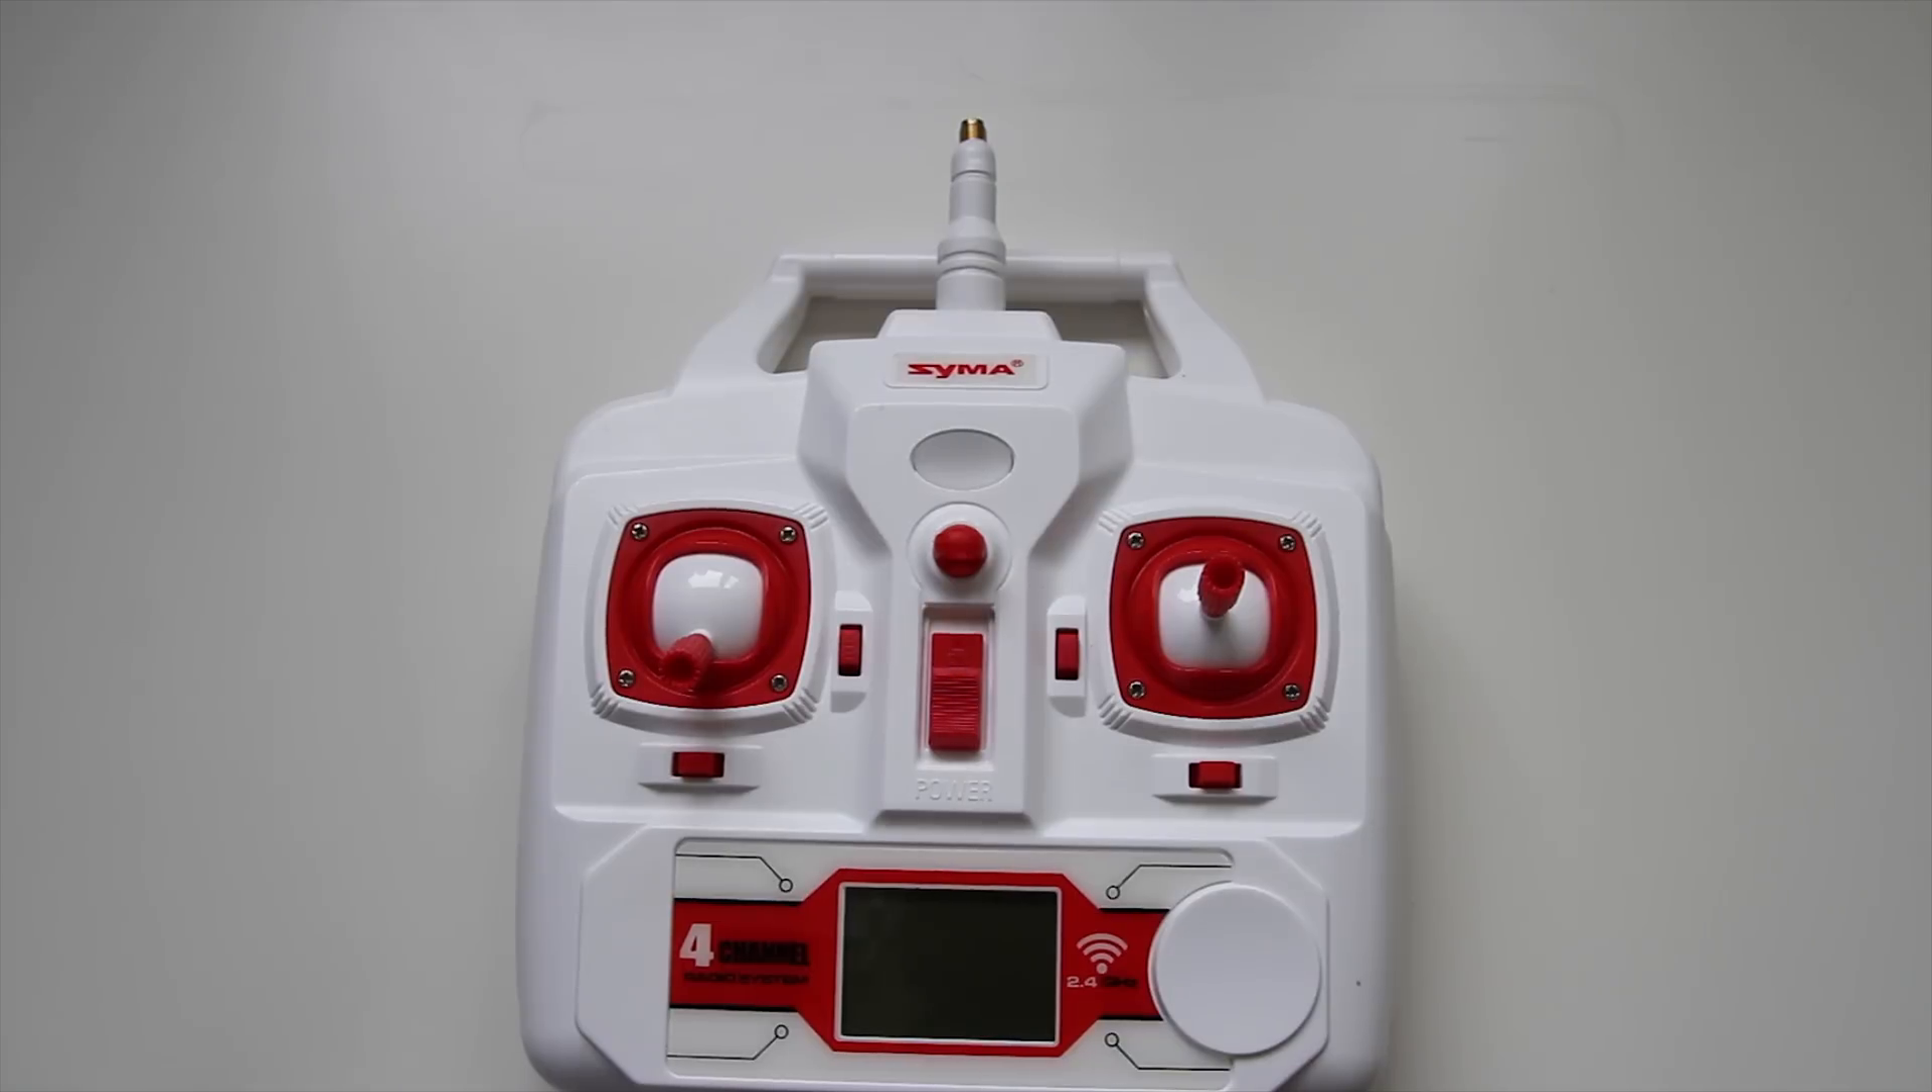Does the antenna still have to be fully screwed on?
Yes.